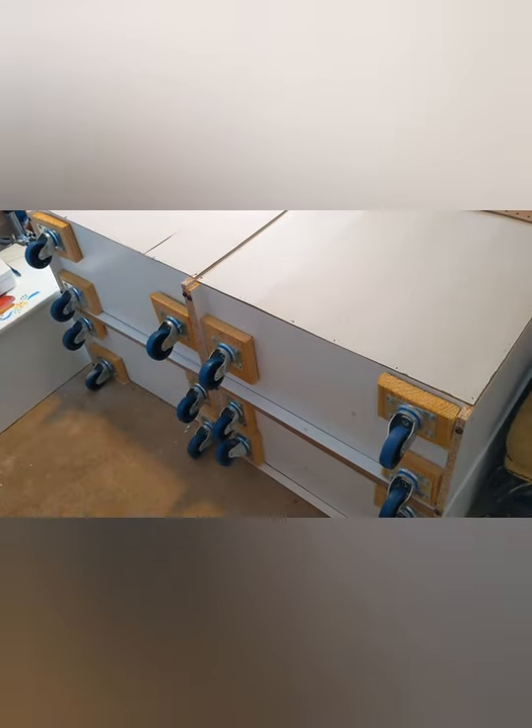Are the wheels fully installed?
Yes.